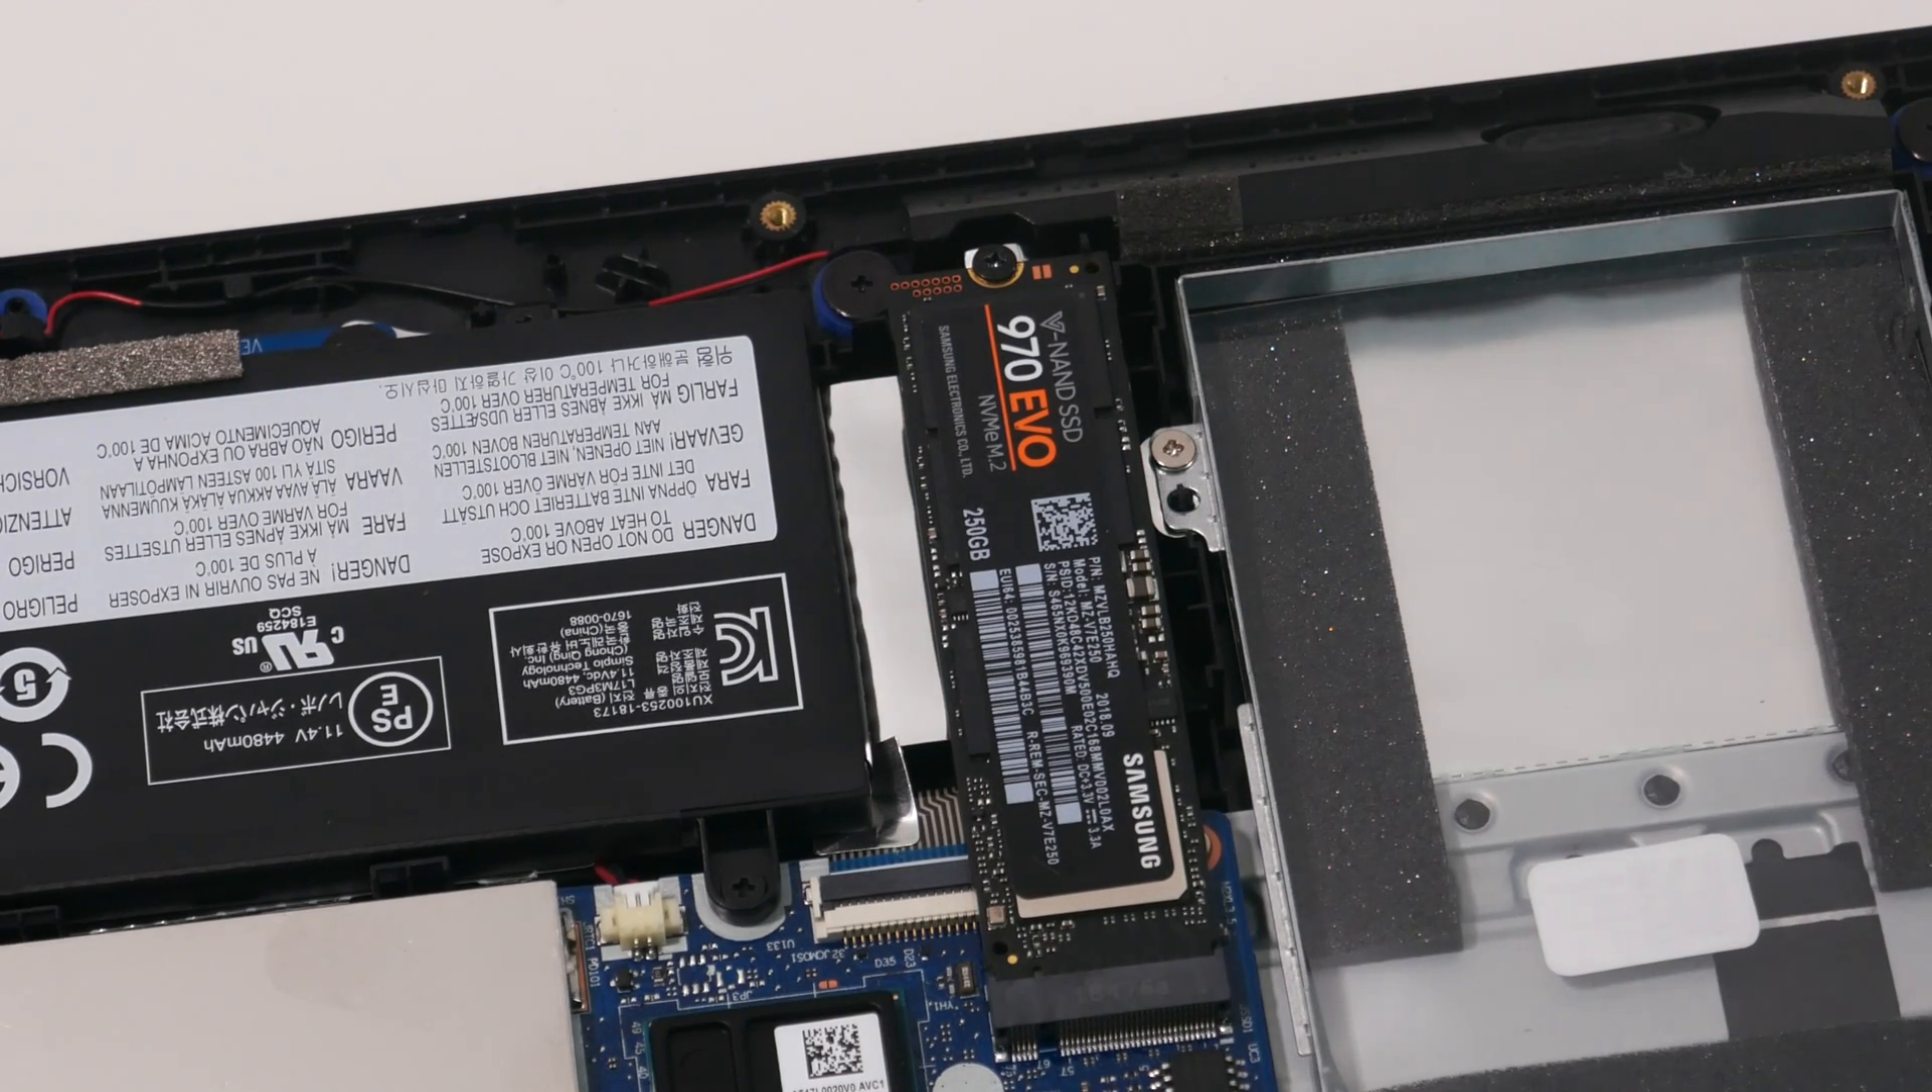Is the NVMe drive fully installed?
Yes.